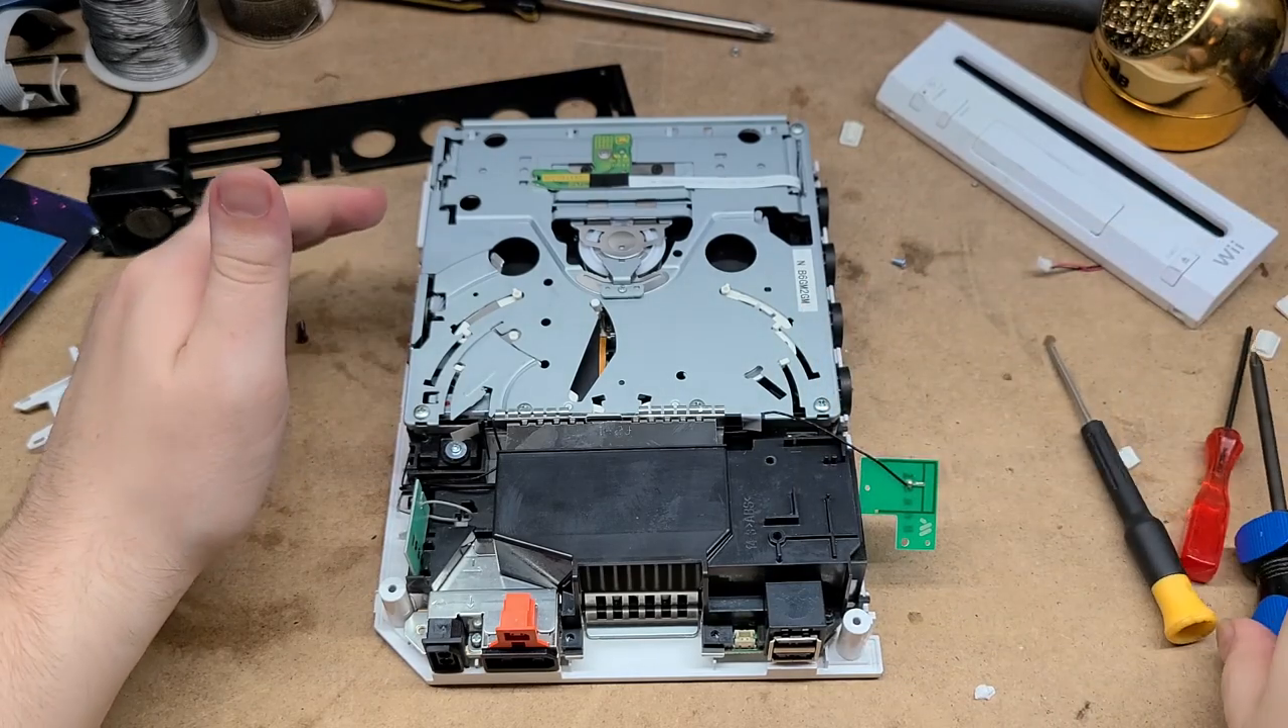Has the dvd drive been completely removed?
No.